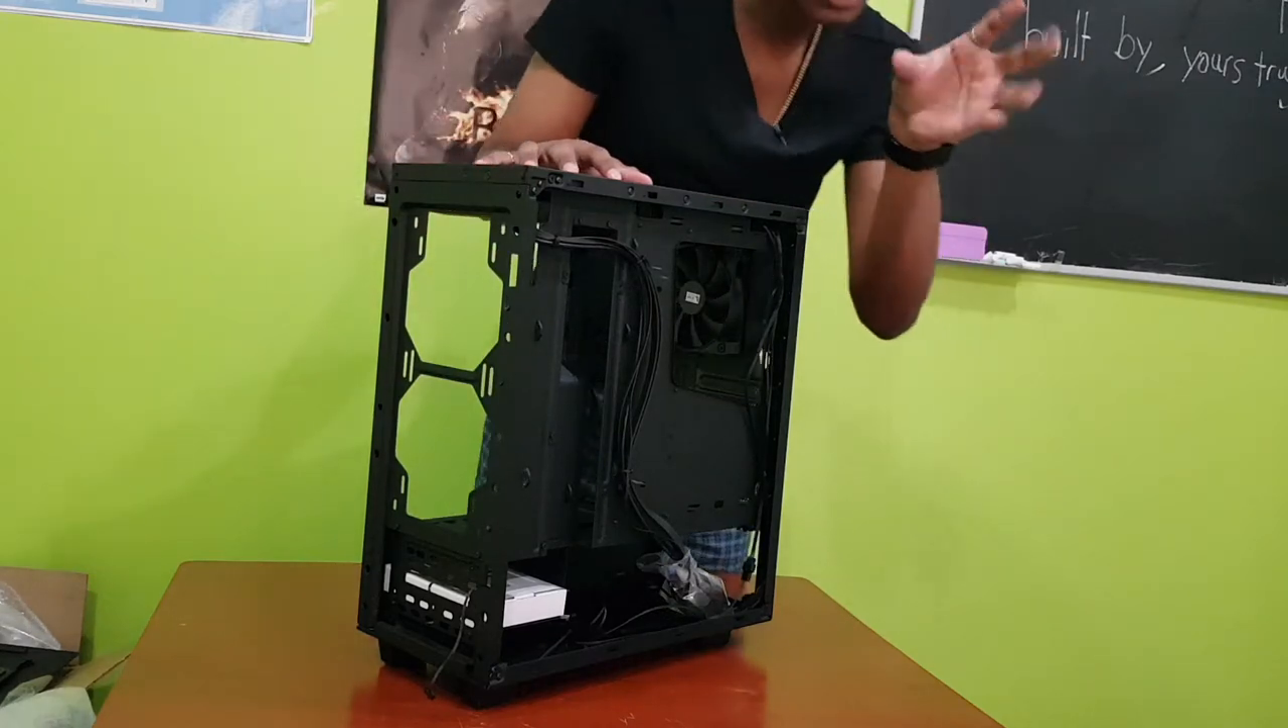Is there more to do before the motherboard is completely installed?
Yes.